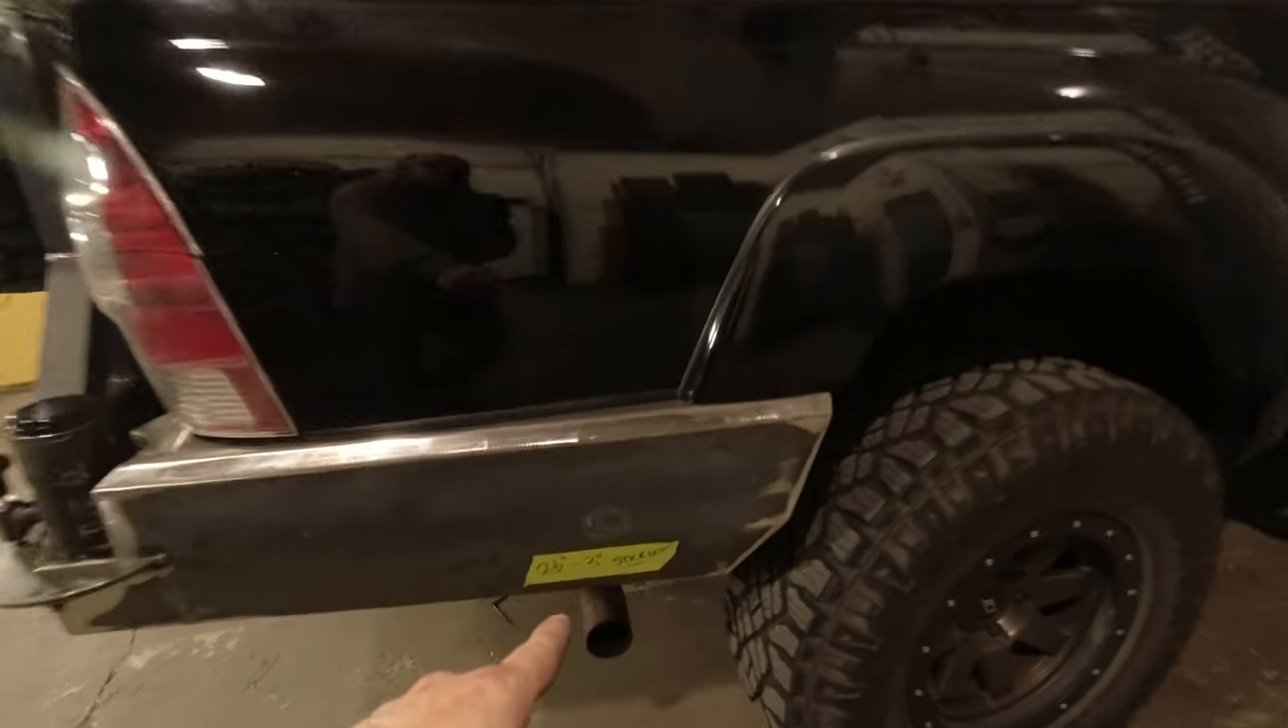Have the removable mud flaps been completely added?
No.